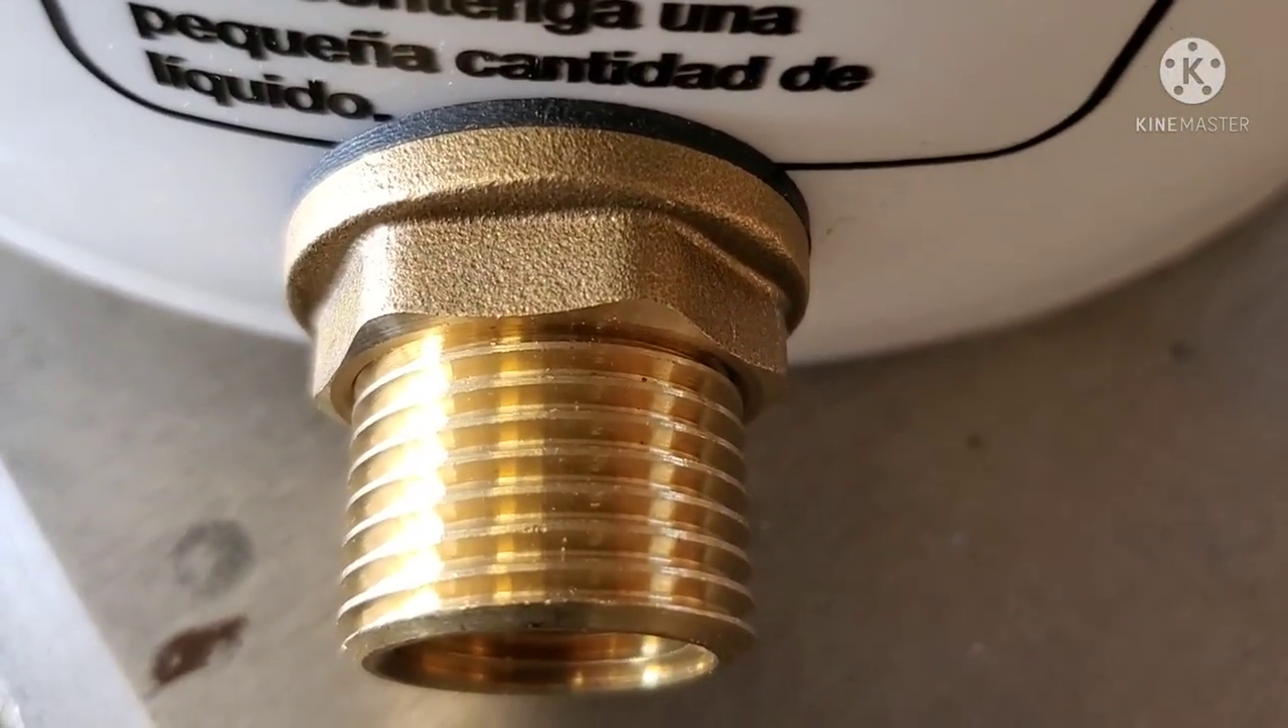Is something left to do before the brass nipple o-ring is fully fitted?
No.